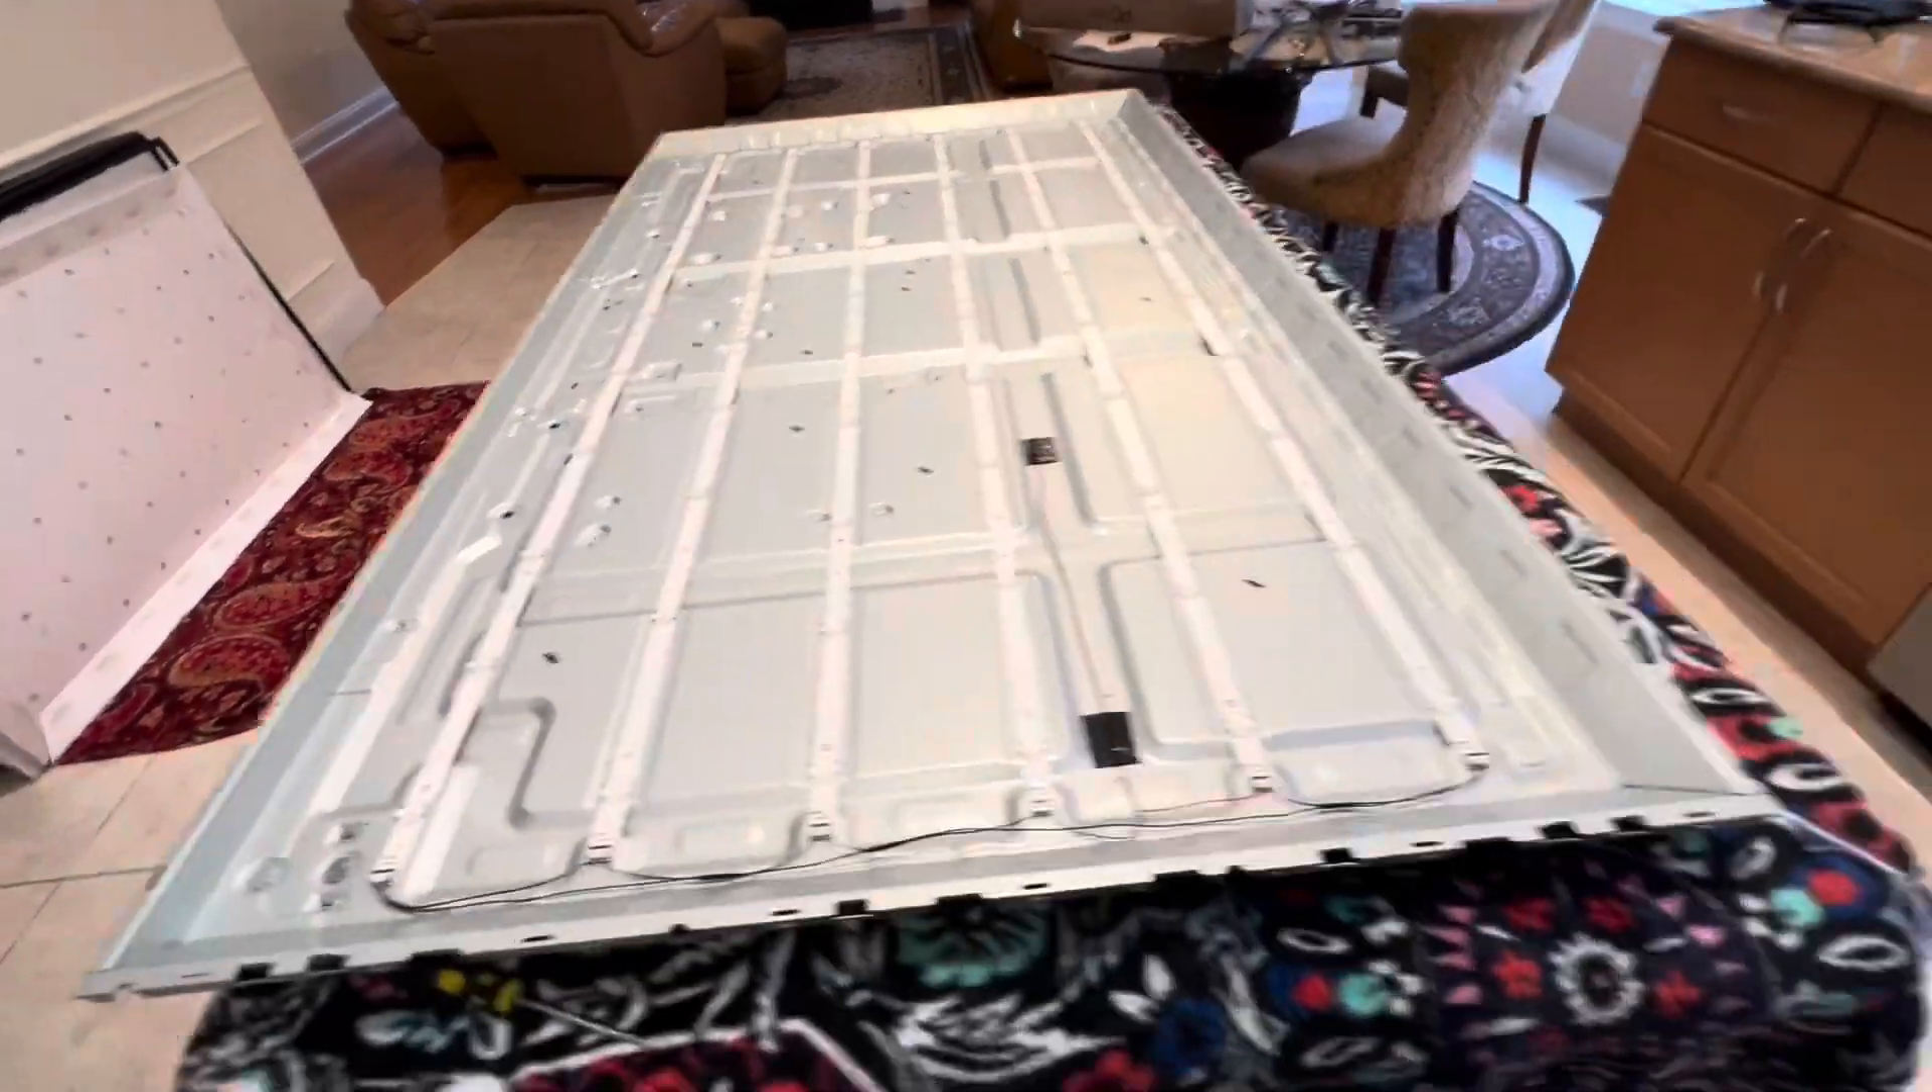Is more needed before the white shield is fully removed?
No.